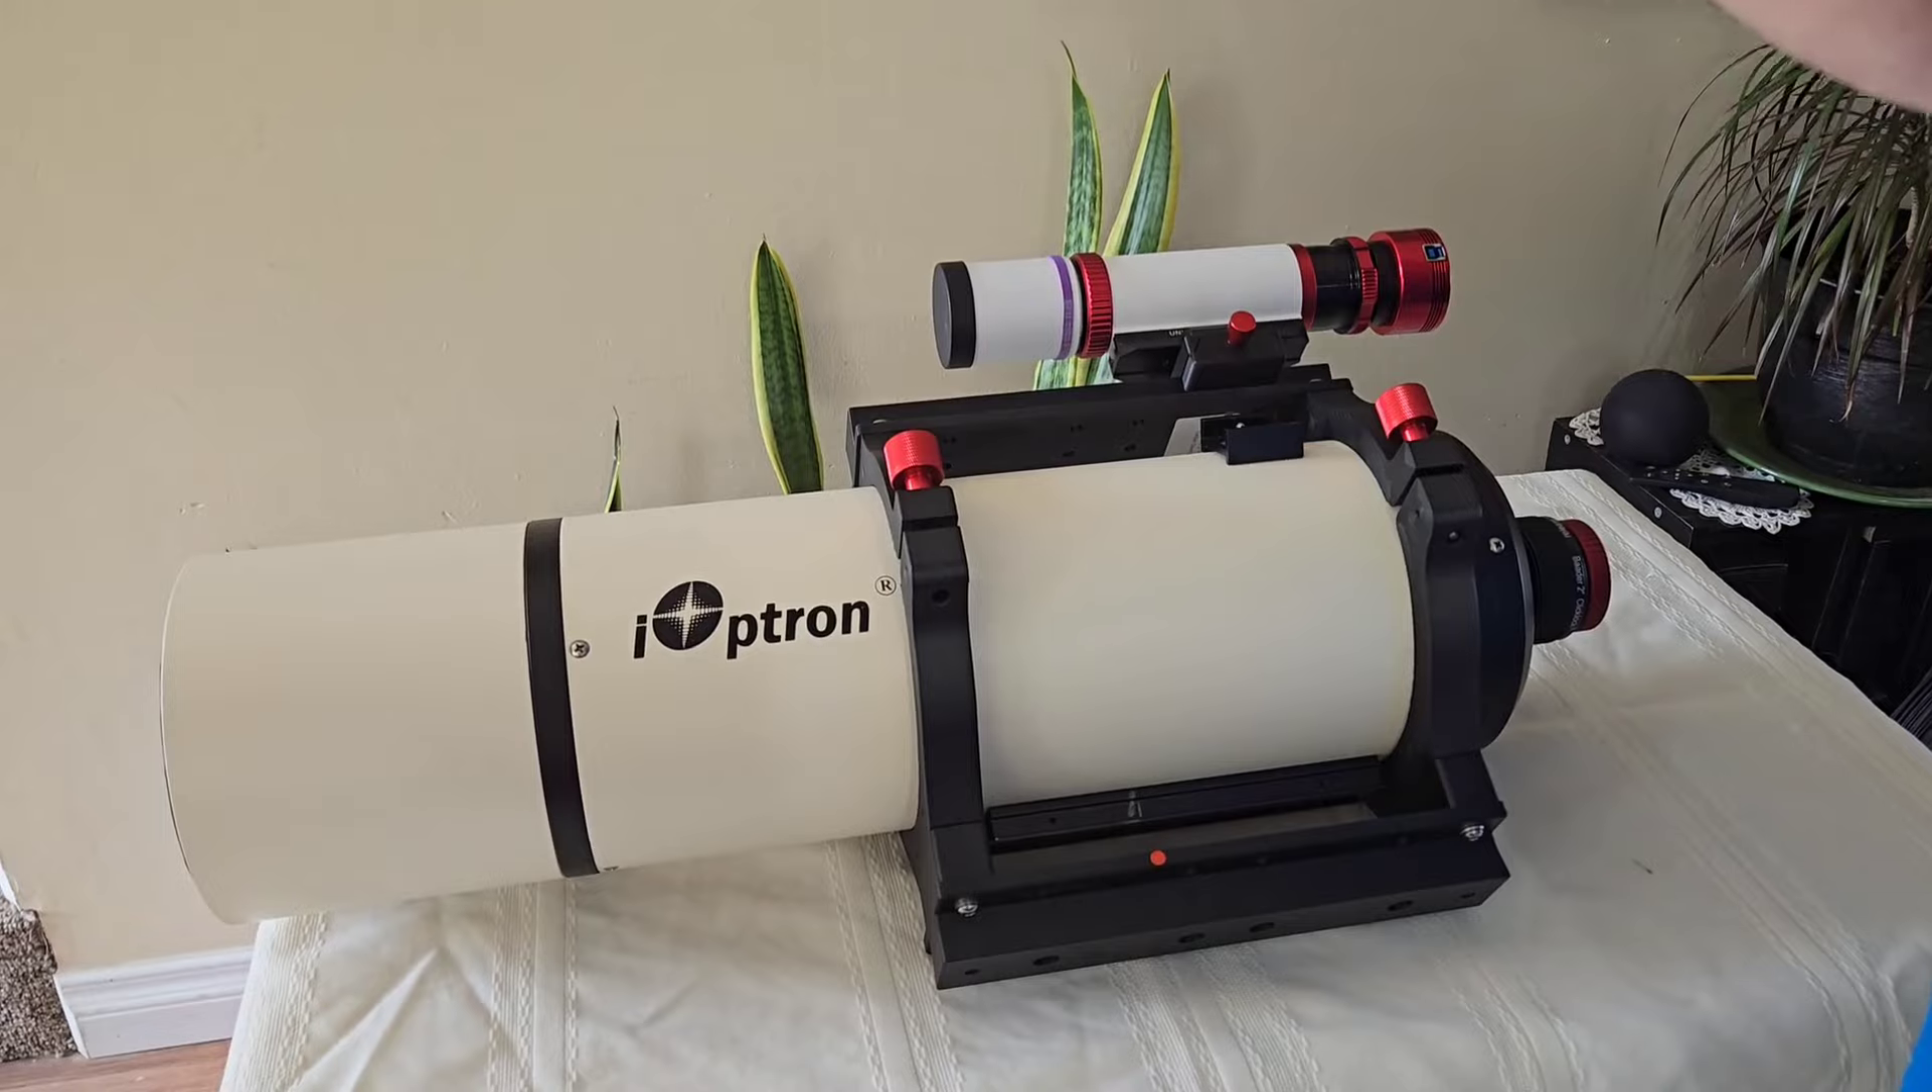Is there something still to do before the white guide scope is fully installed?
No.